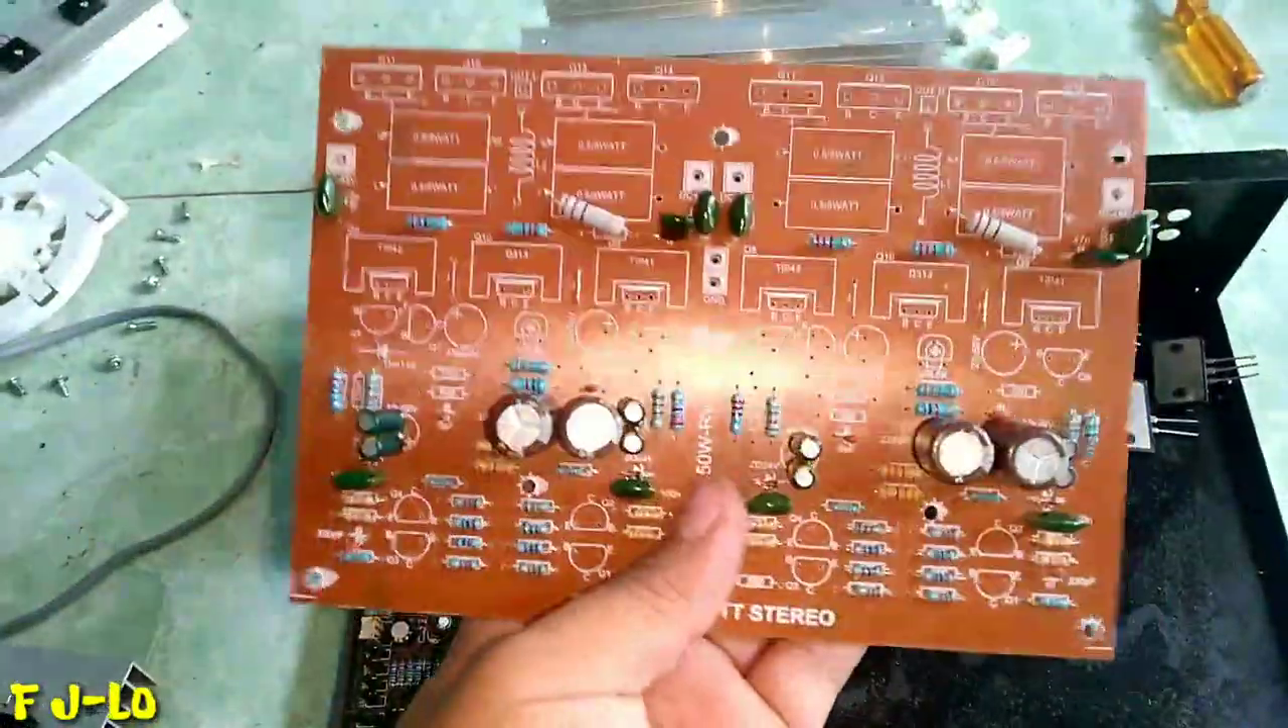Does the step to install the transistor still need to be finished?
Yes.